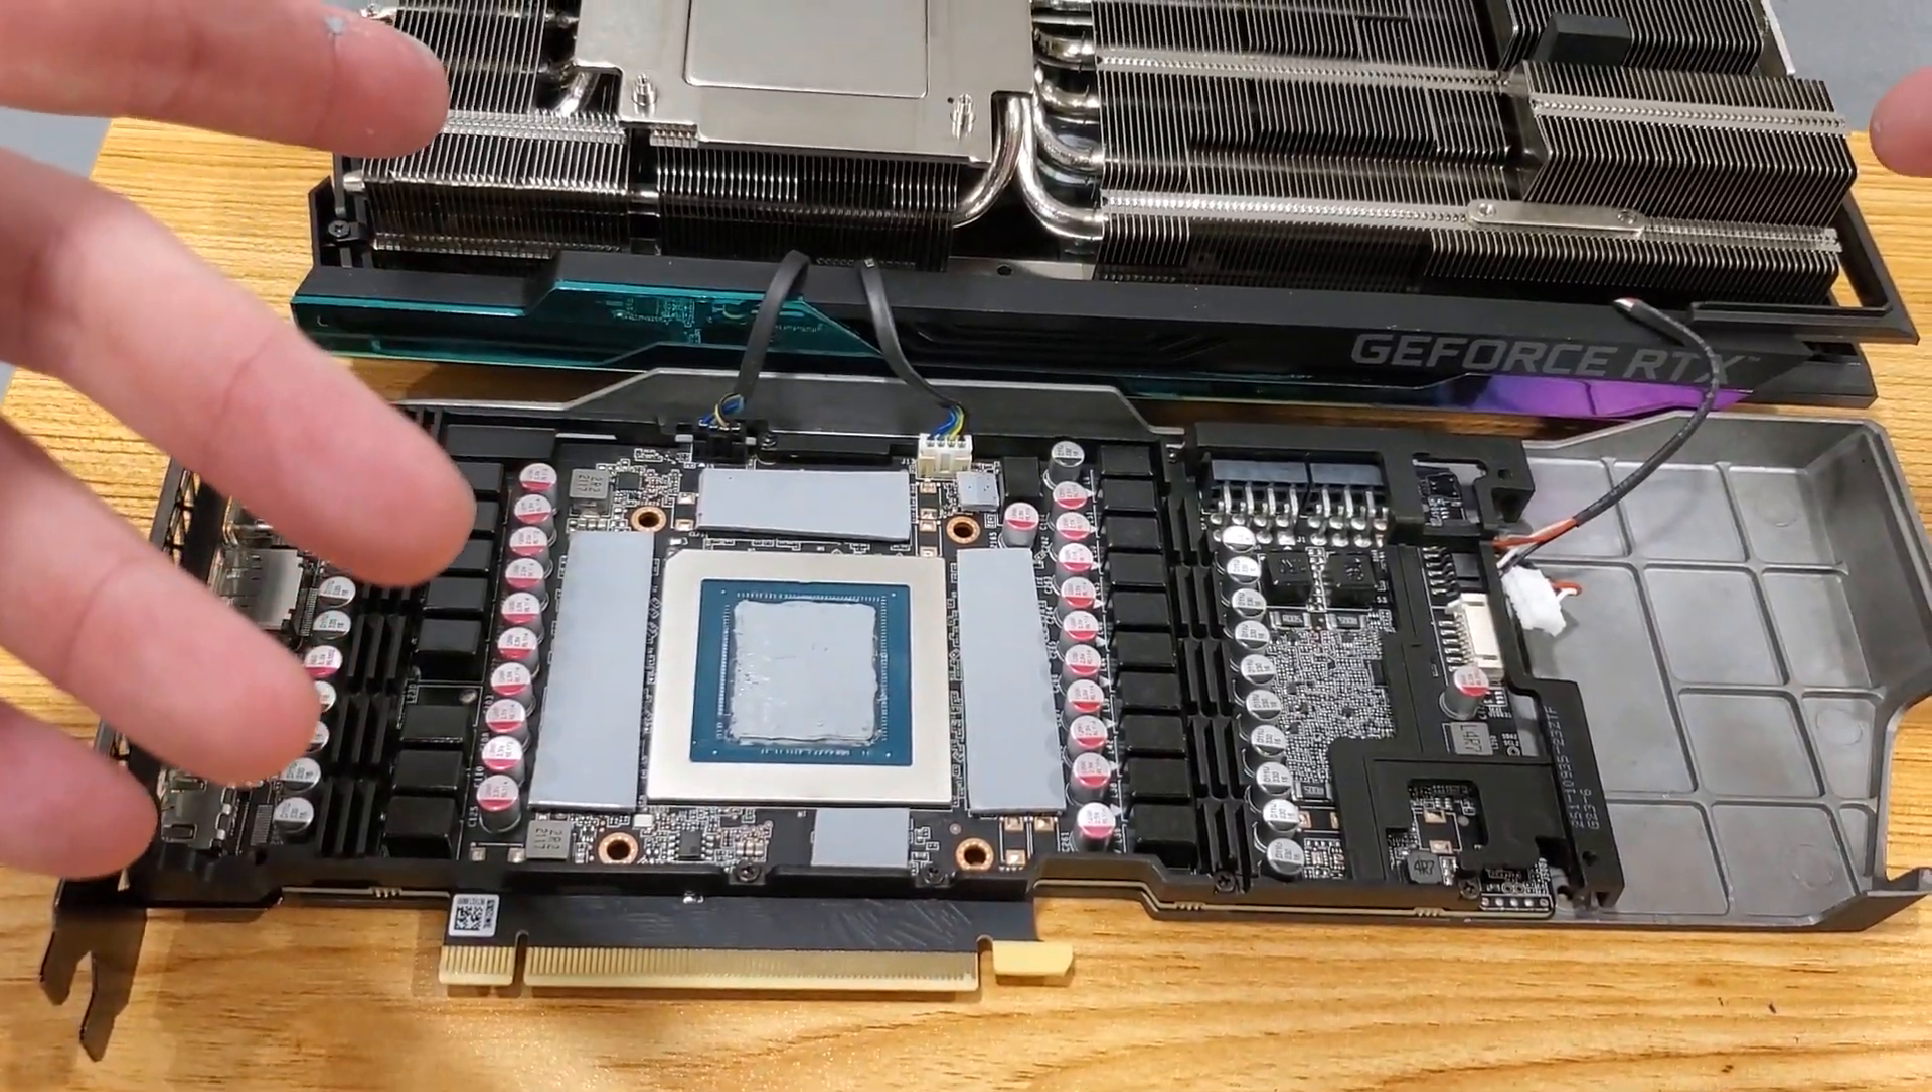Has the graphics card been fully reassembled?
No.